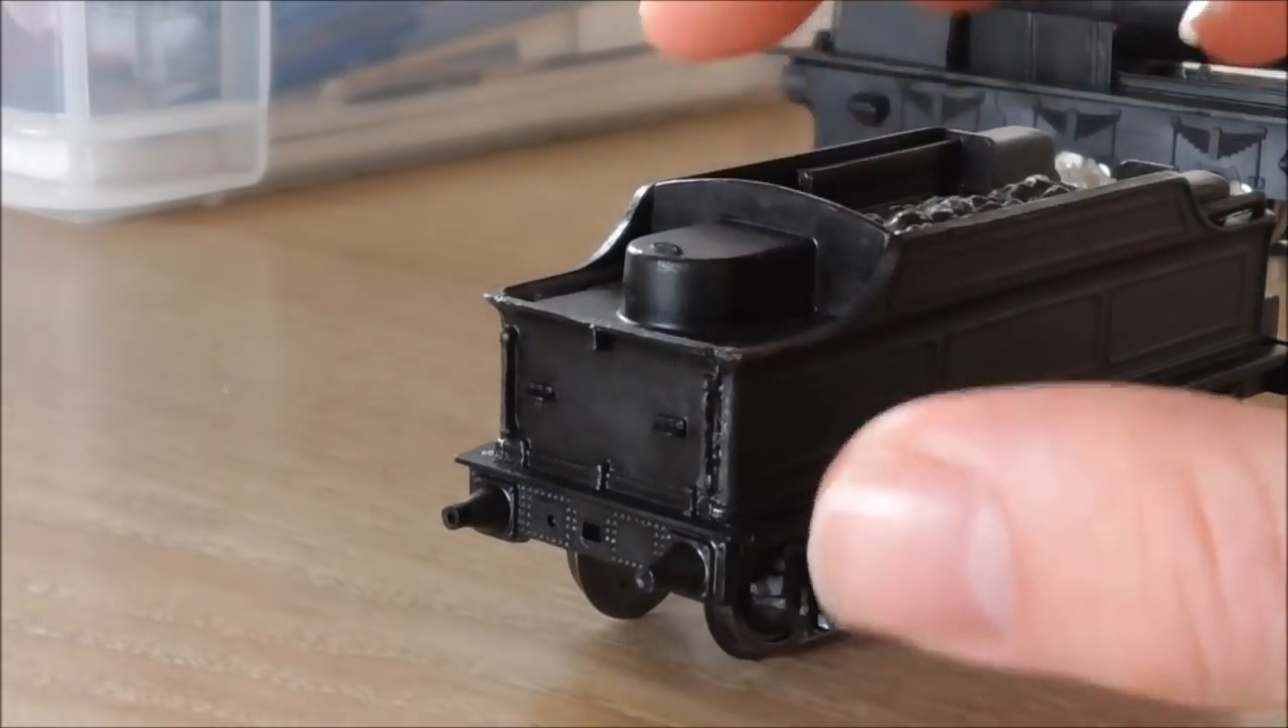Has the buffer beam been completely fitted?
Yes.